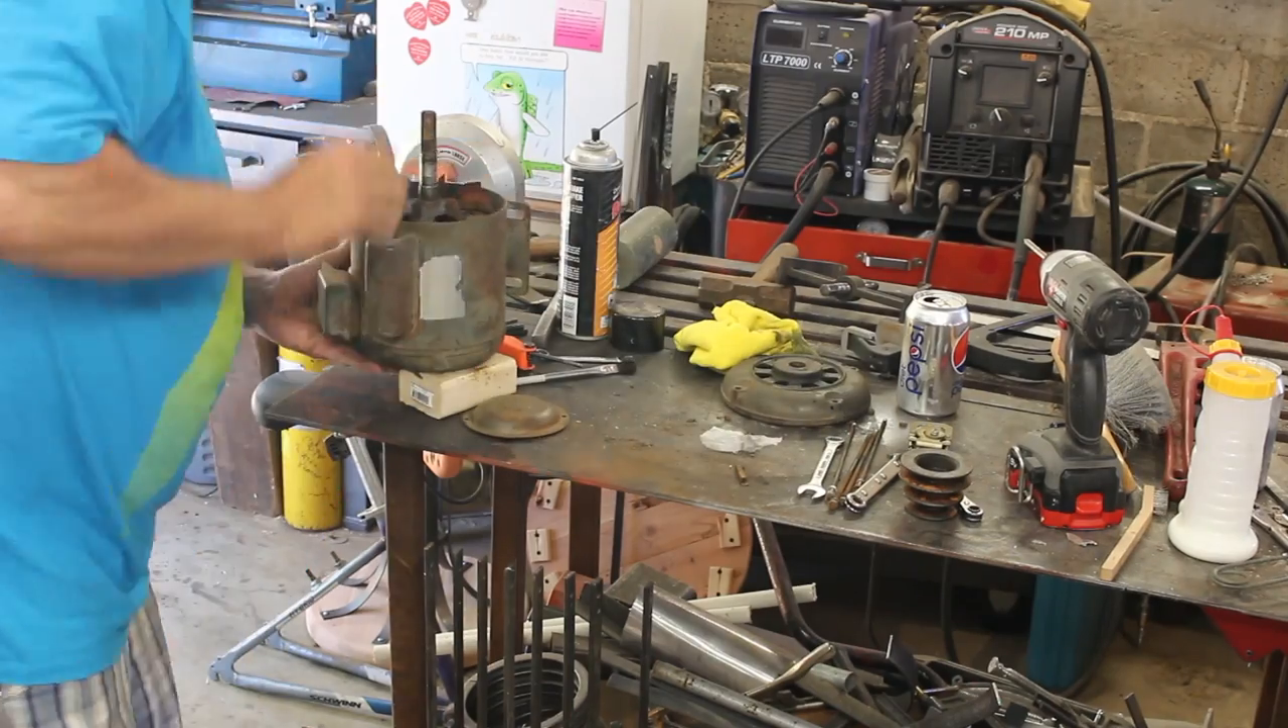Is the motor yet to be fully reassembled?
Yes.